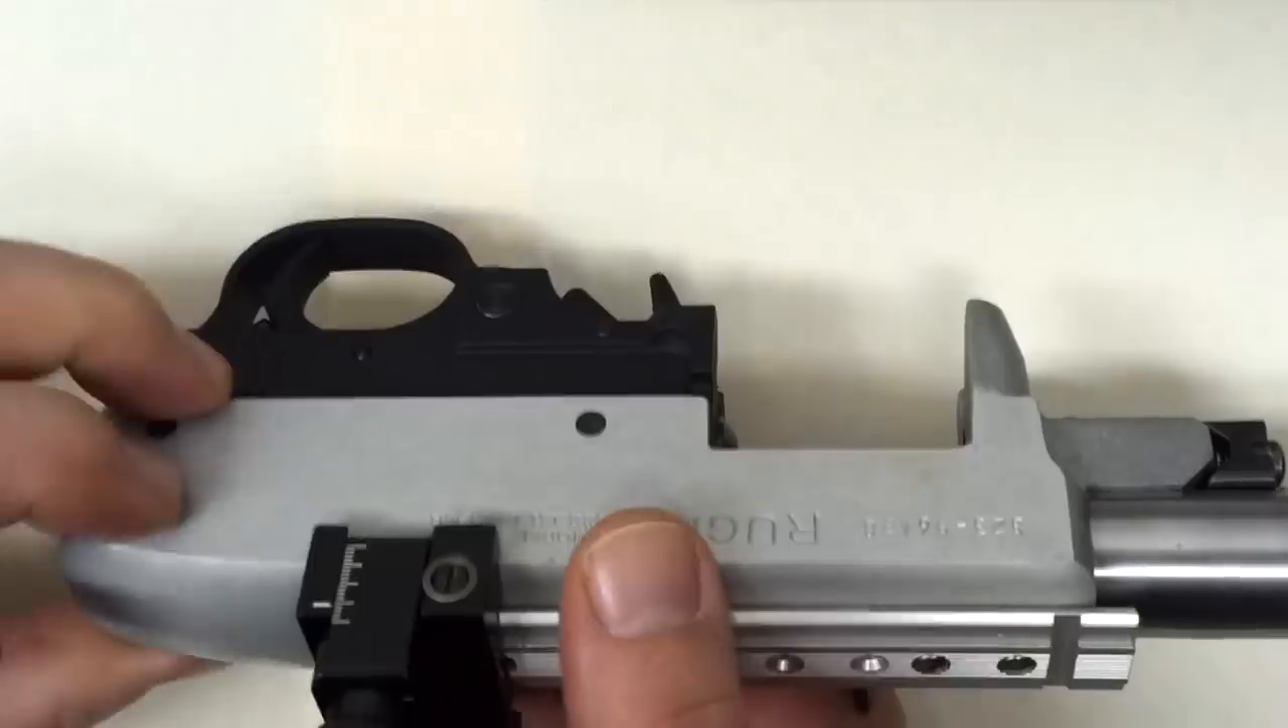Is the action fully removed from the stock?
Yes.